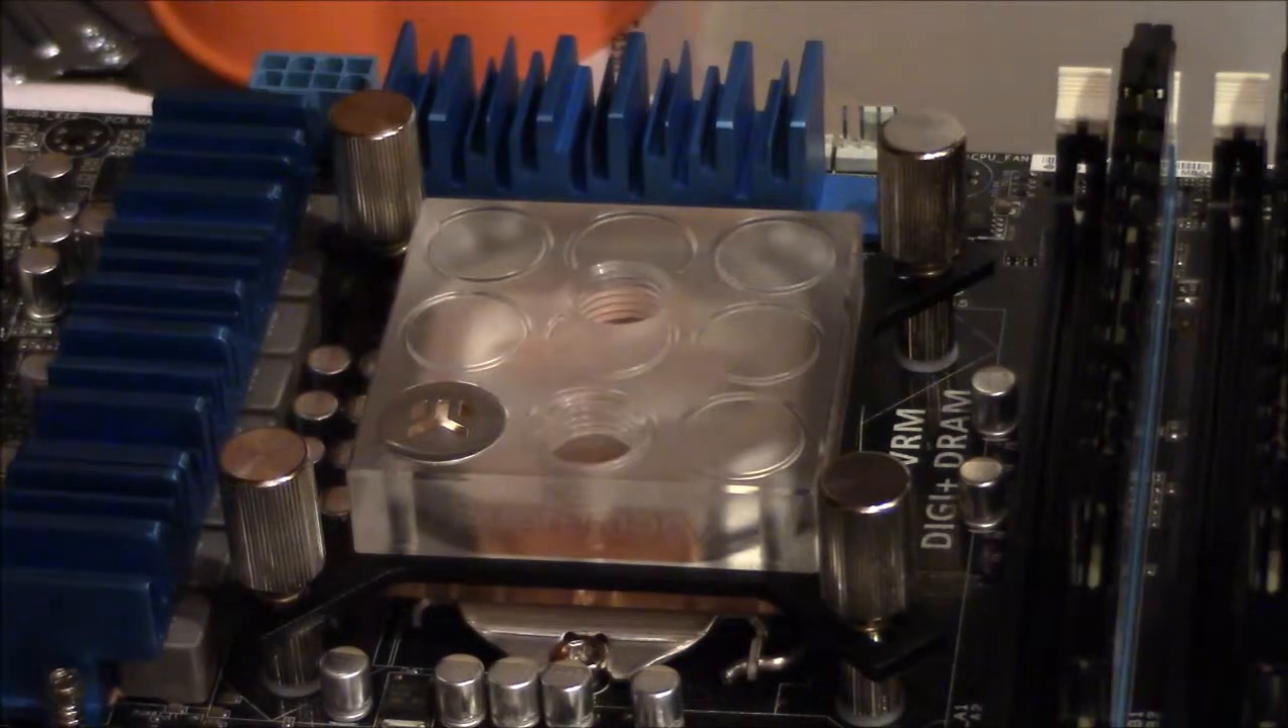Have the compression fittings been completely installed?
No.